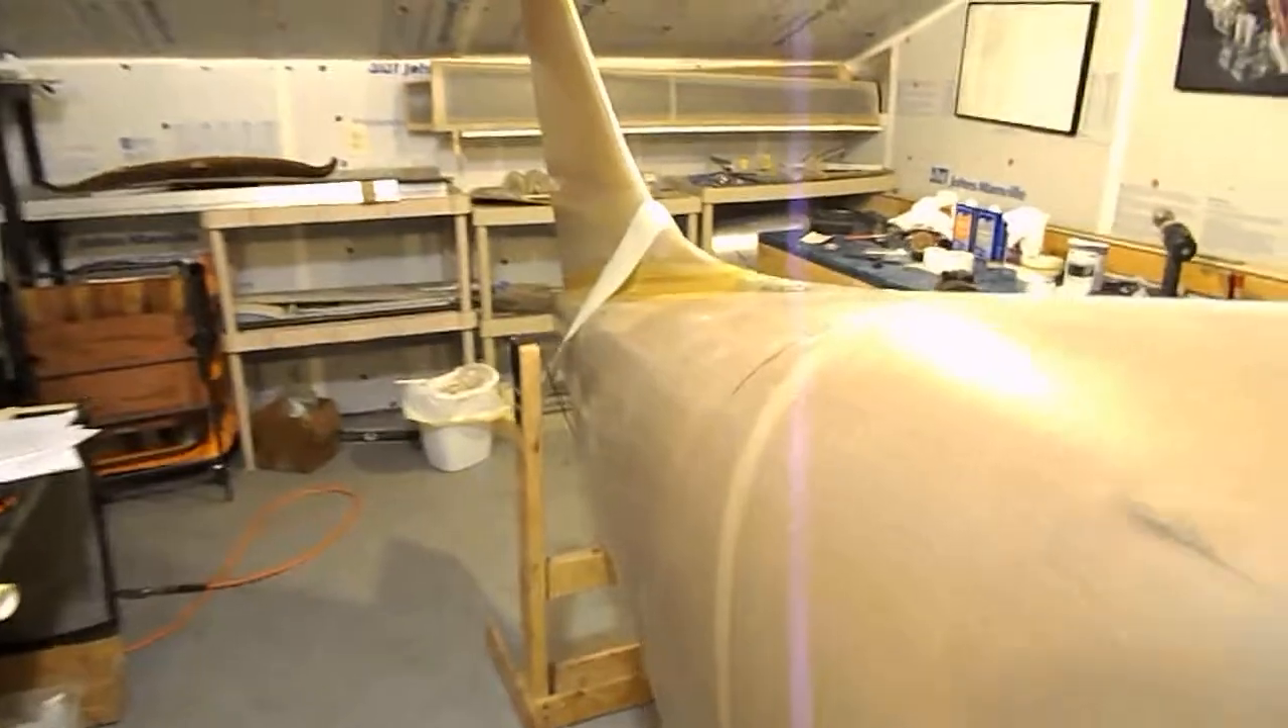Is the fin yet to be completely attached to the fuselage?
No.